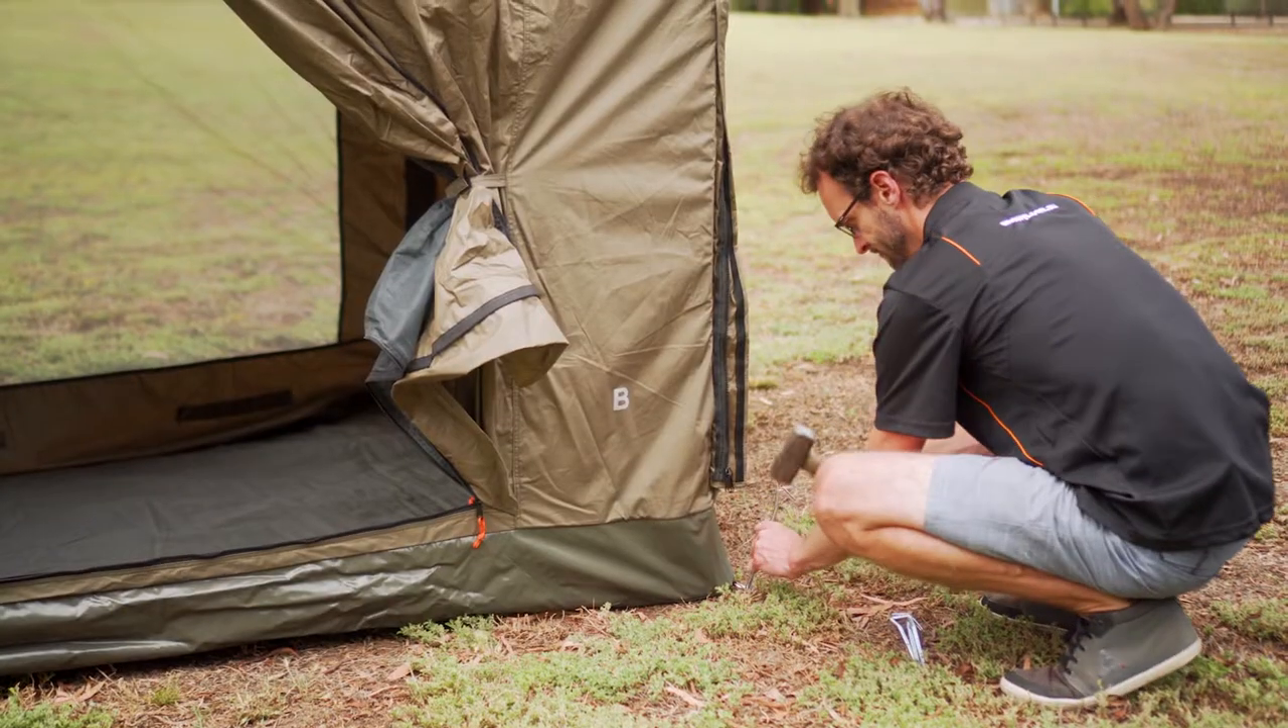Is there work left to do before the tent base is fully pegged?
Yes.